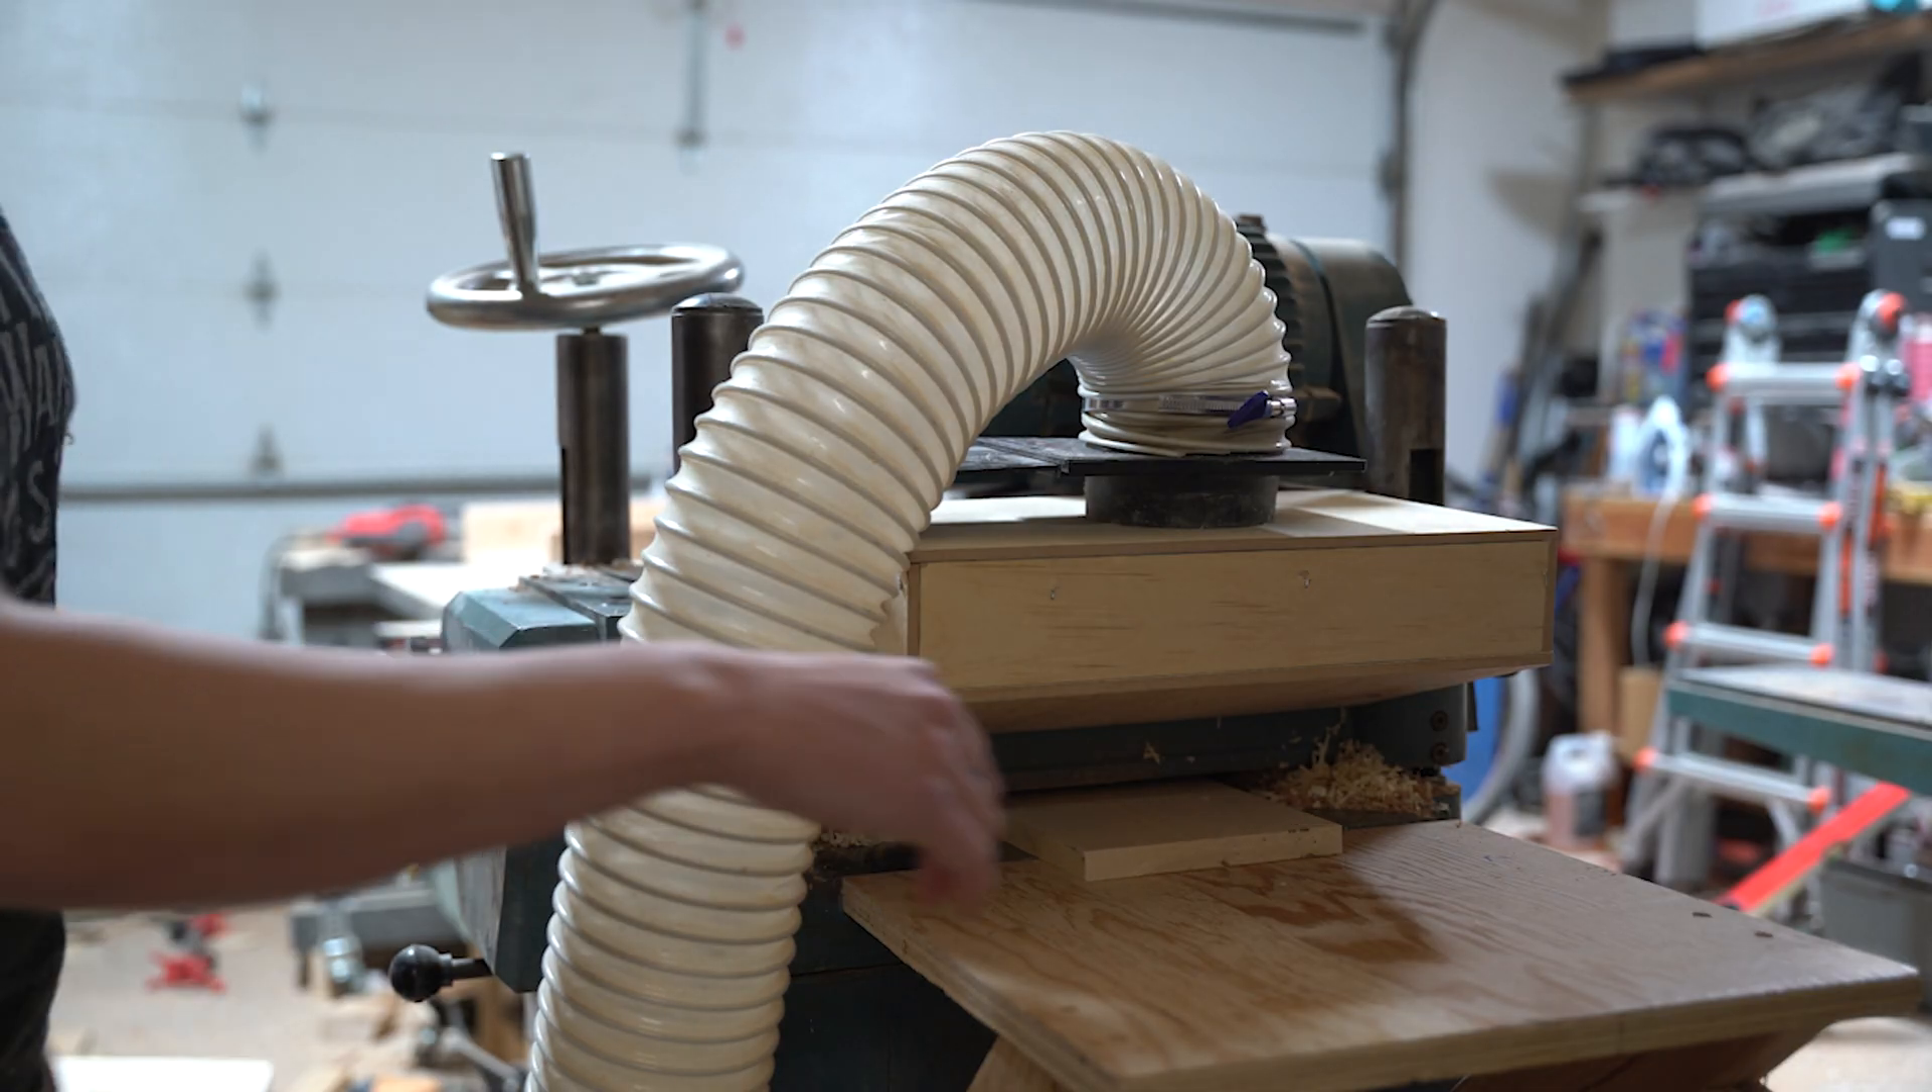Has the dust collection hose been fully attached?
Yes.